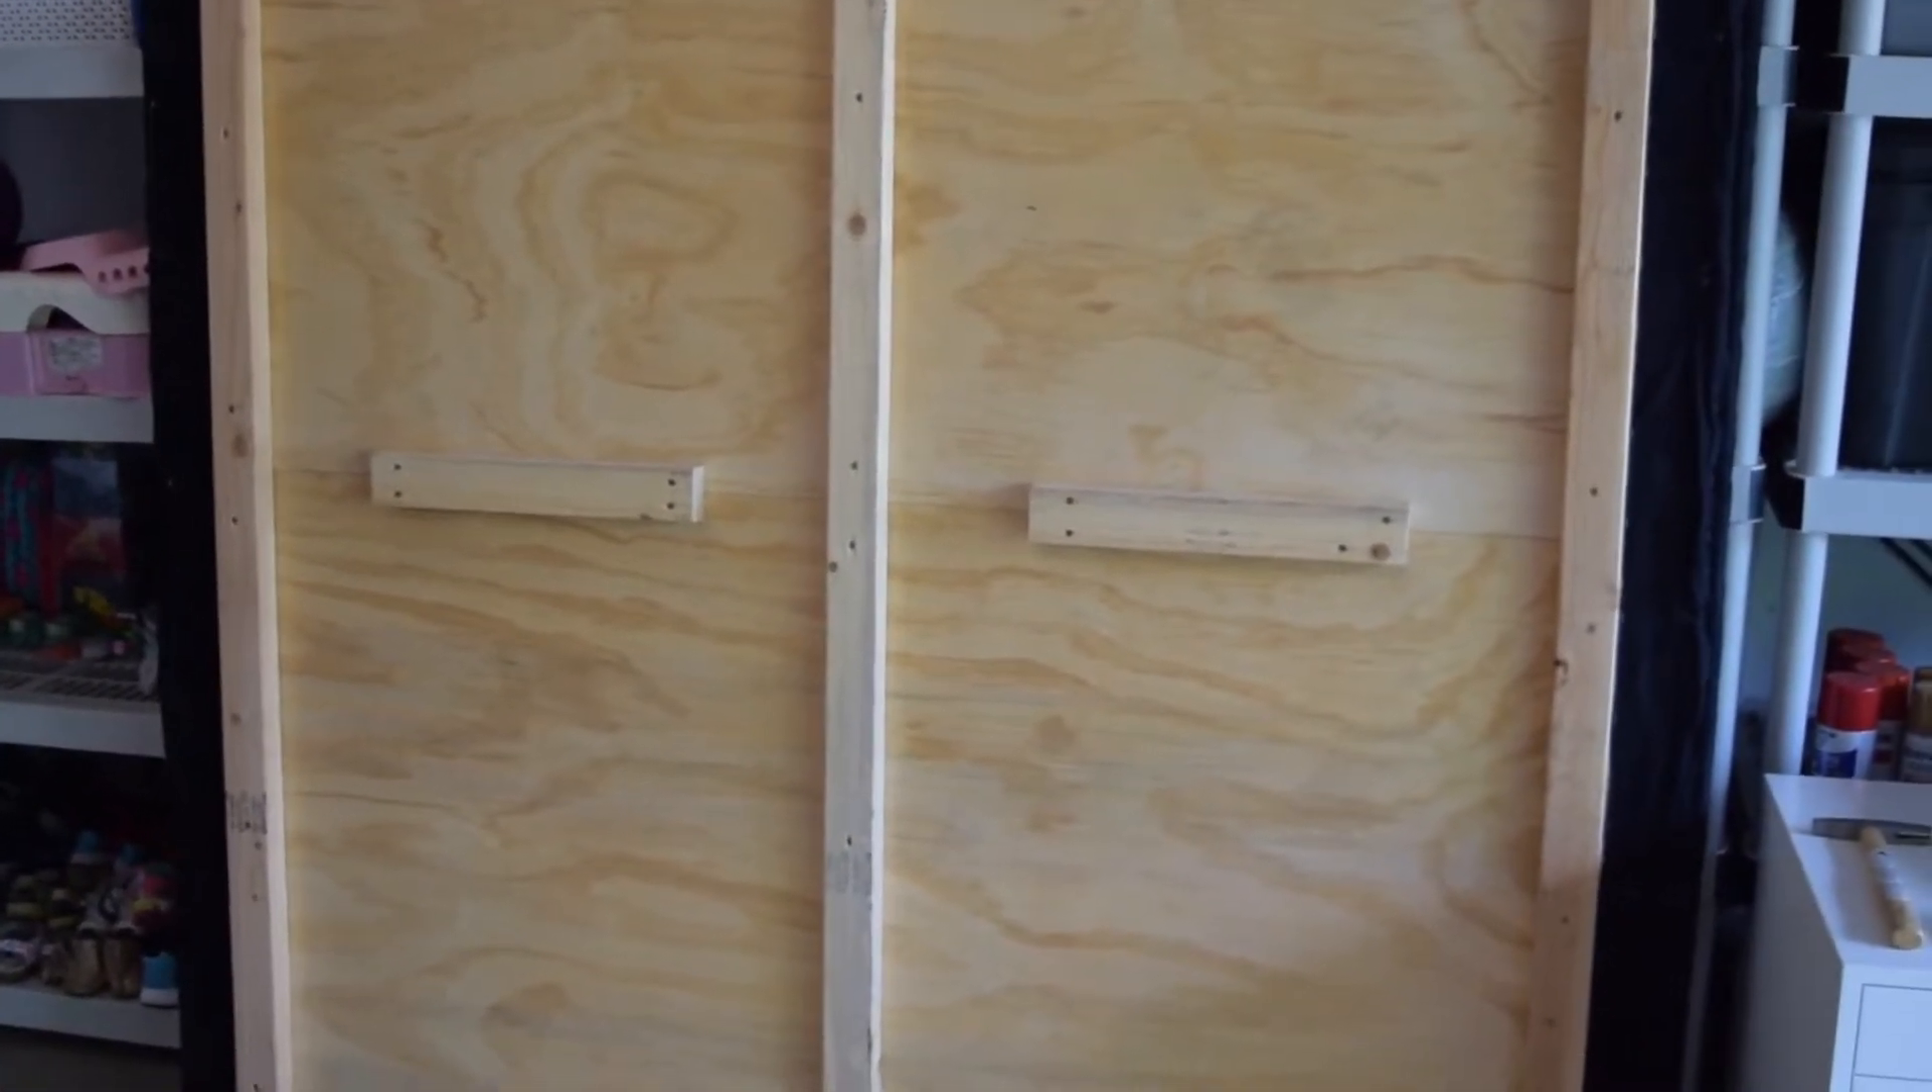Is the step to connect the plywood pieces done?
Yes.